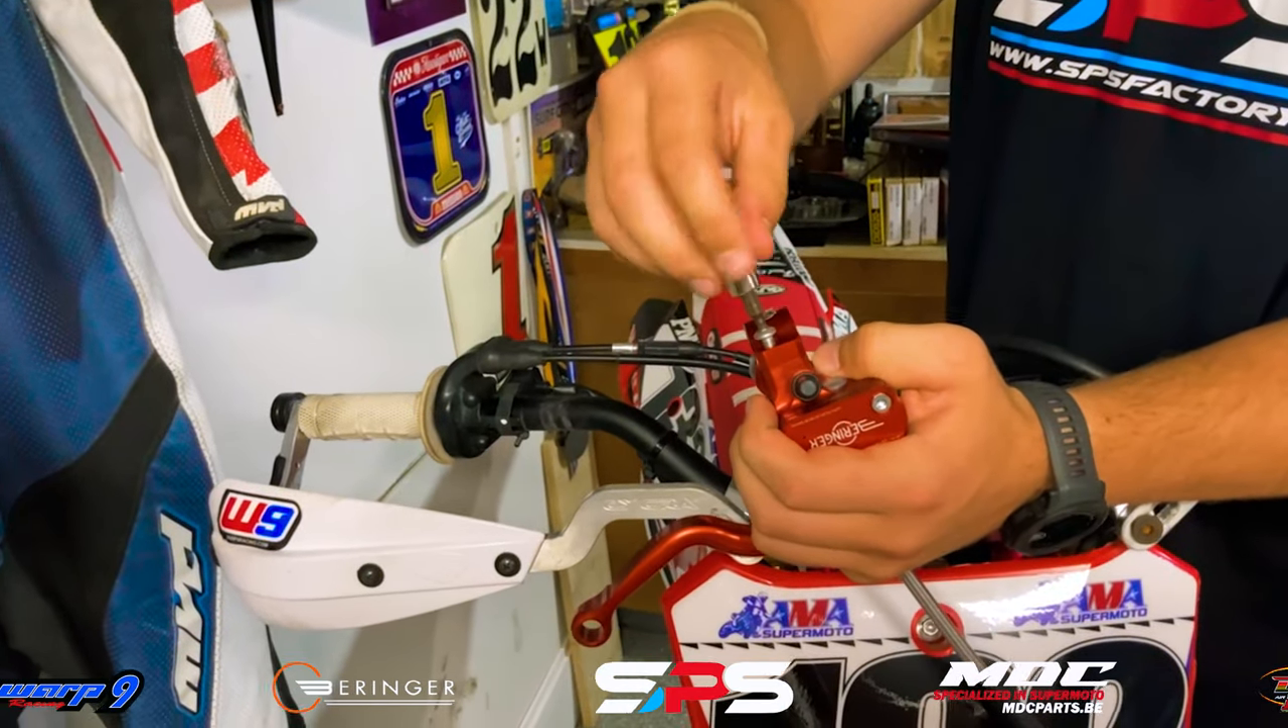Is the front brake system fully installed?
No.